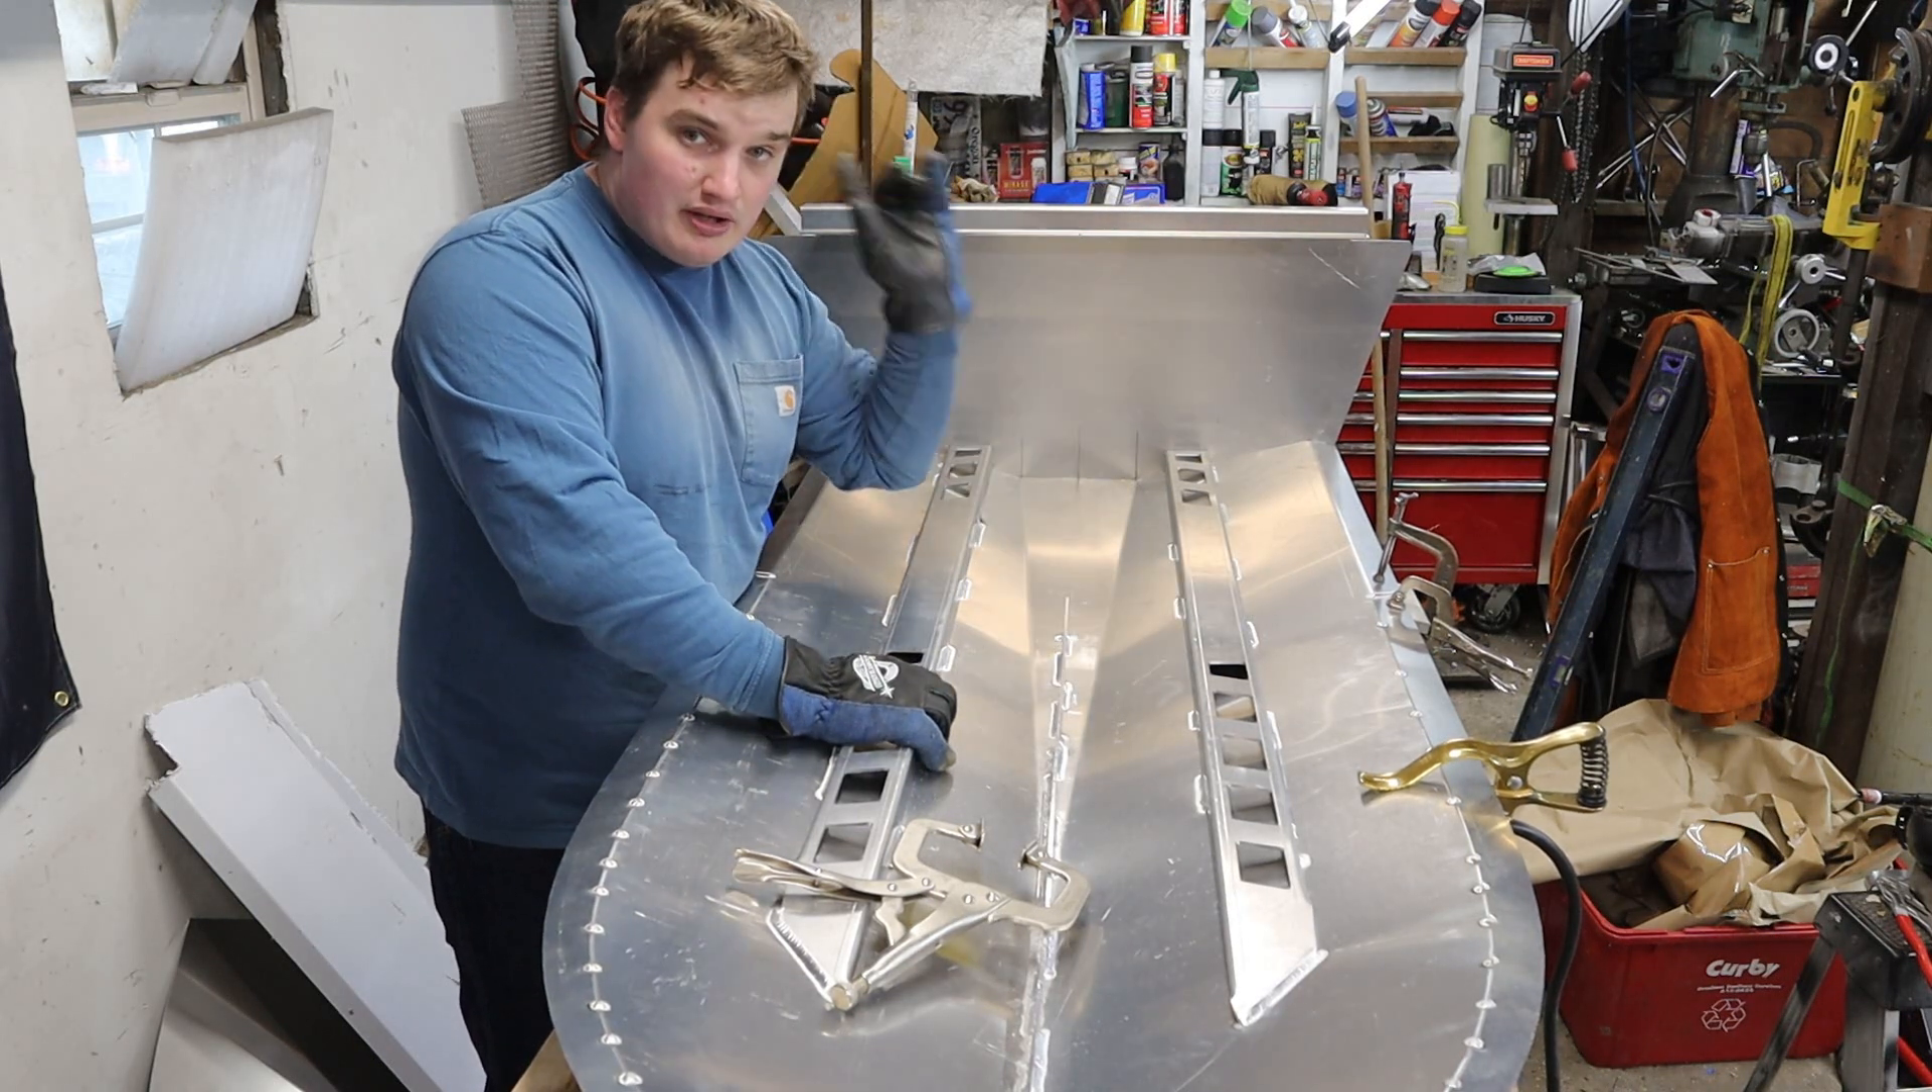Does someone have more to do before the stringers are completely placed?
No.